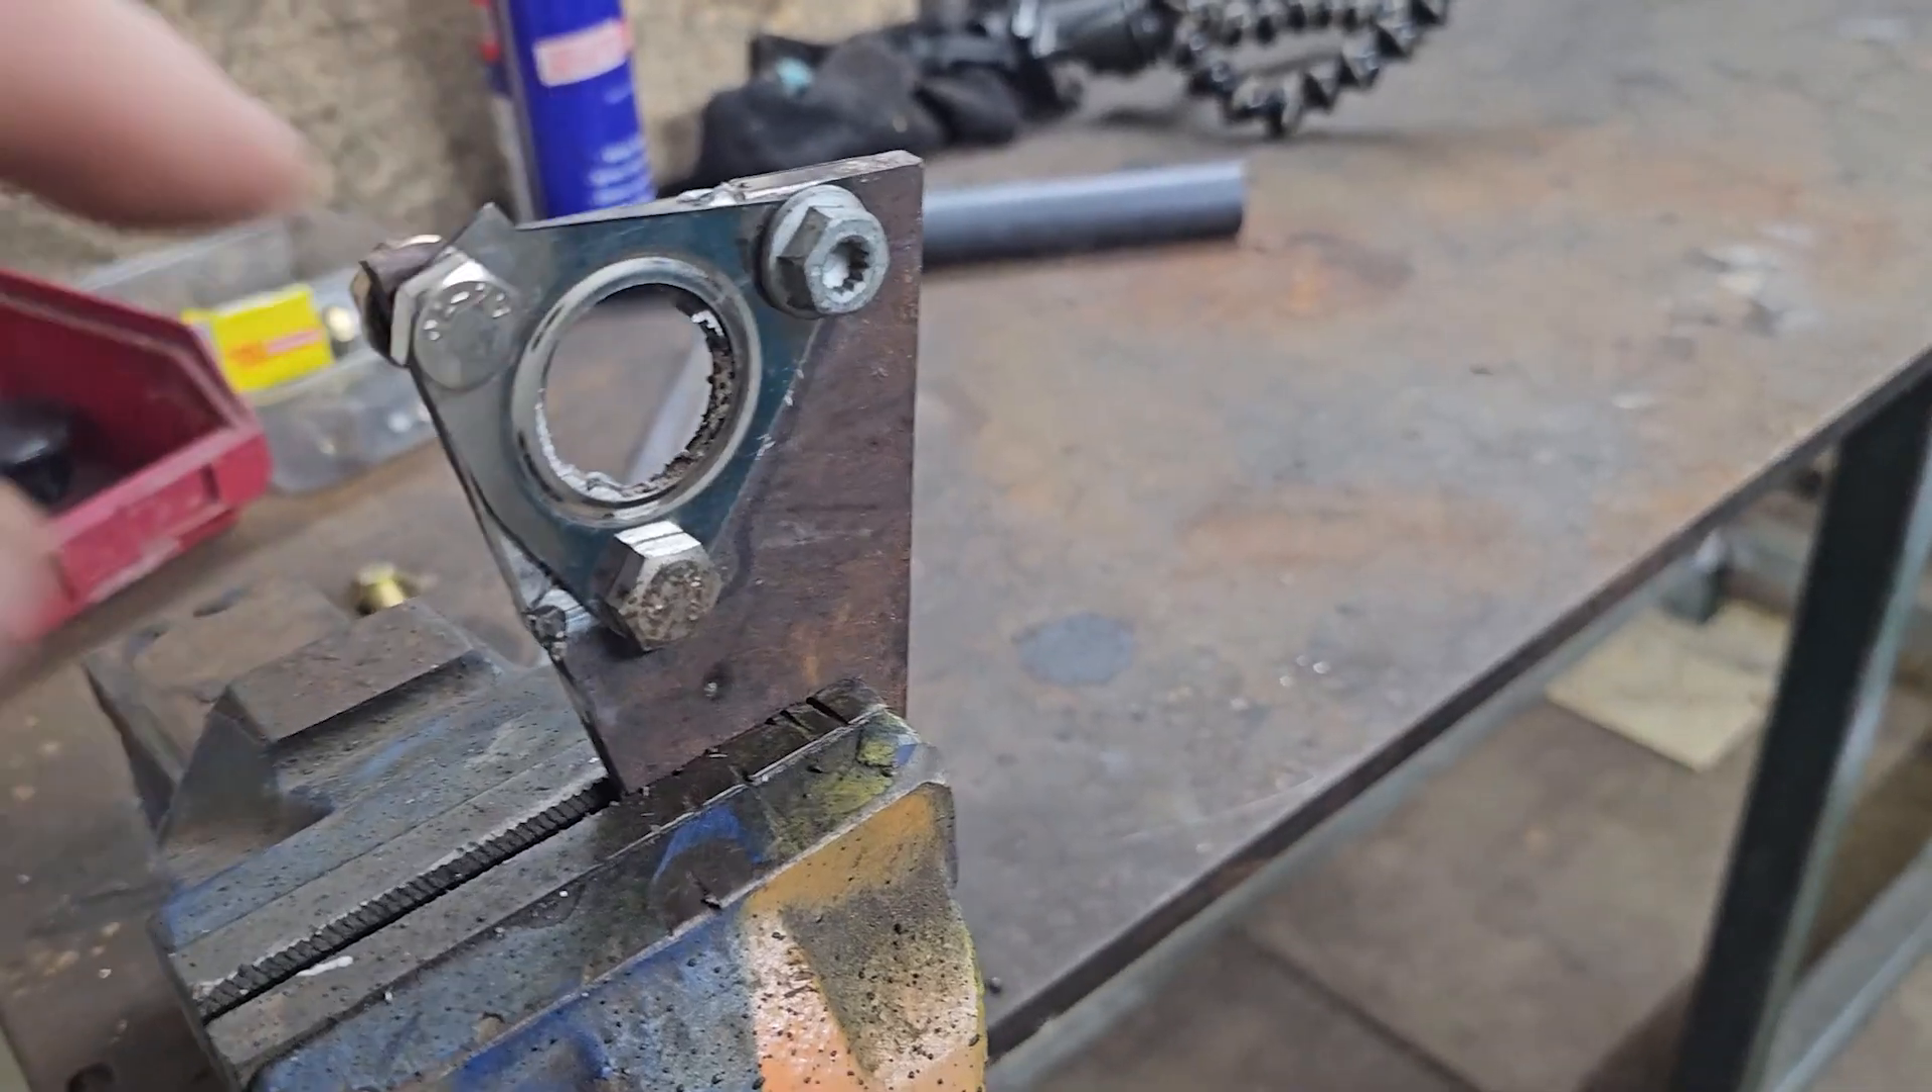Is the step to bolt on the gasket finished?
Yes.